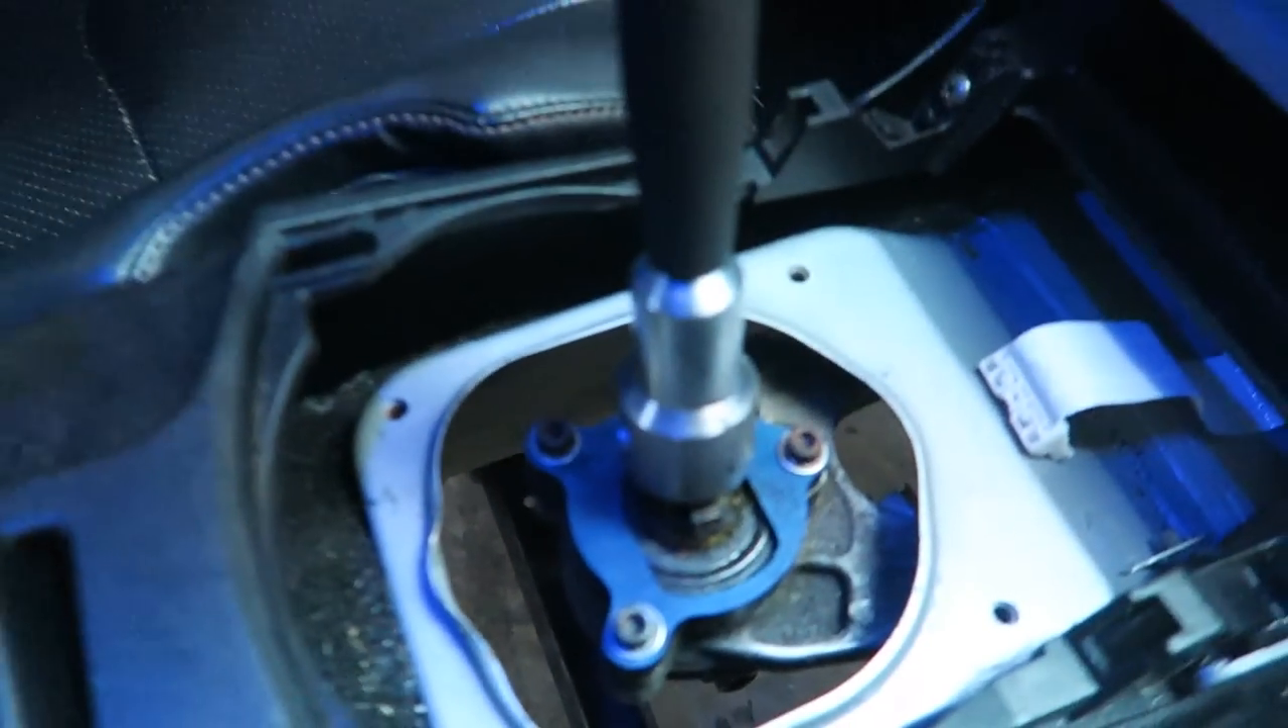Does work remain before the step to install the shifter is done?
No.